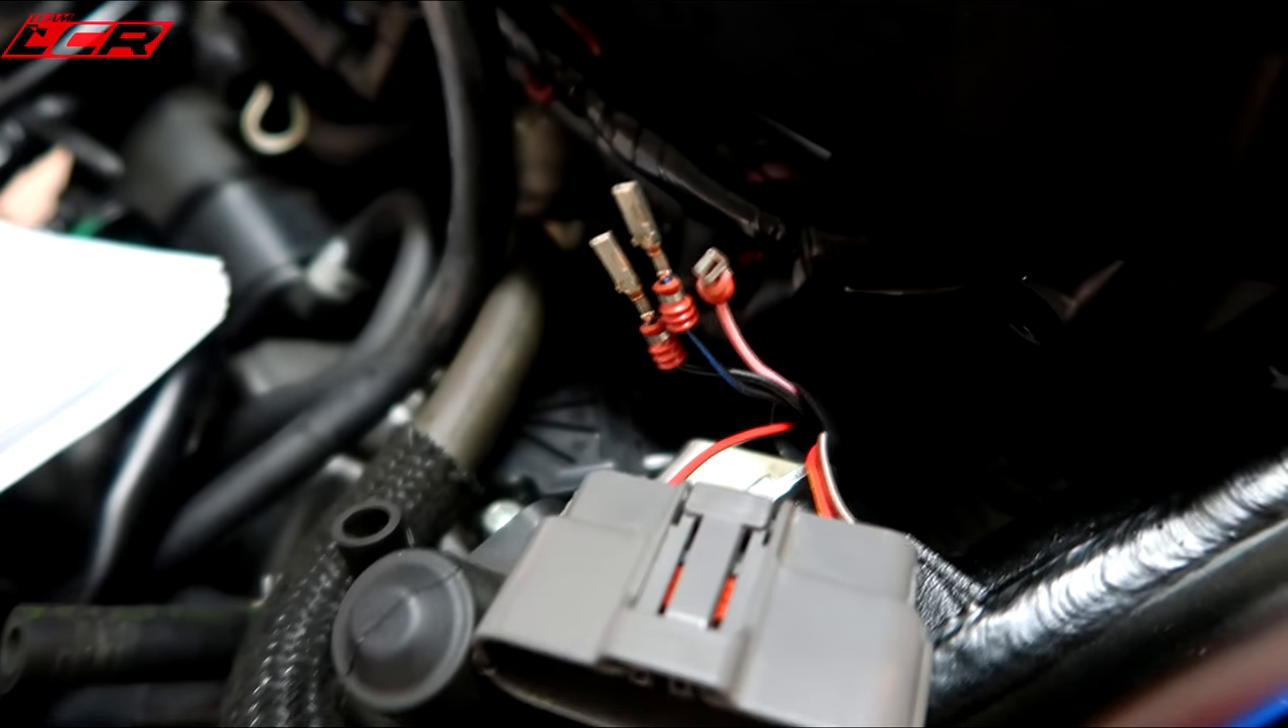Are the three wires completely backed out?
Yes.